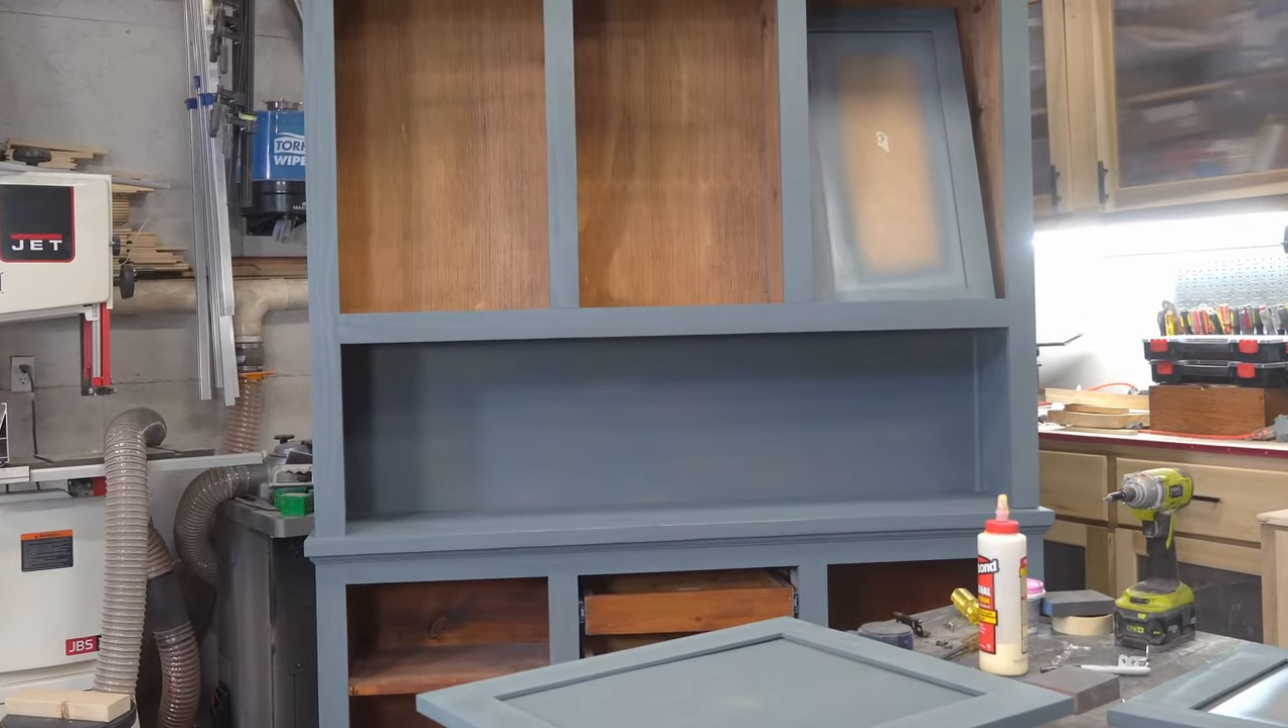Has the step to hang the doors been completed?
No.